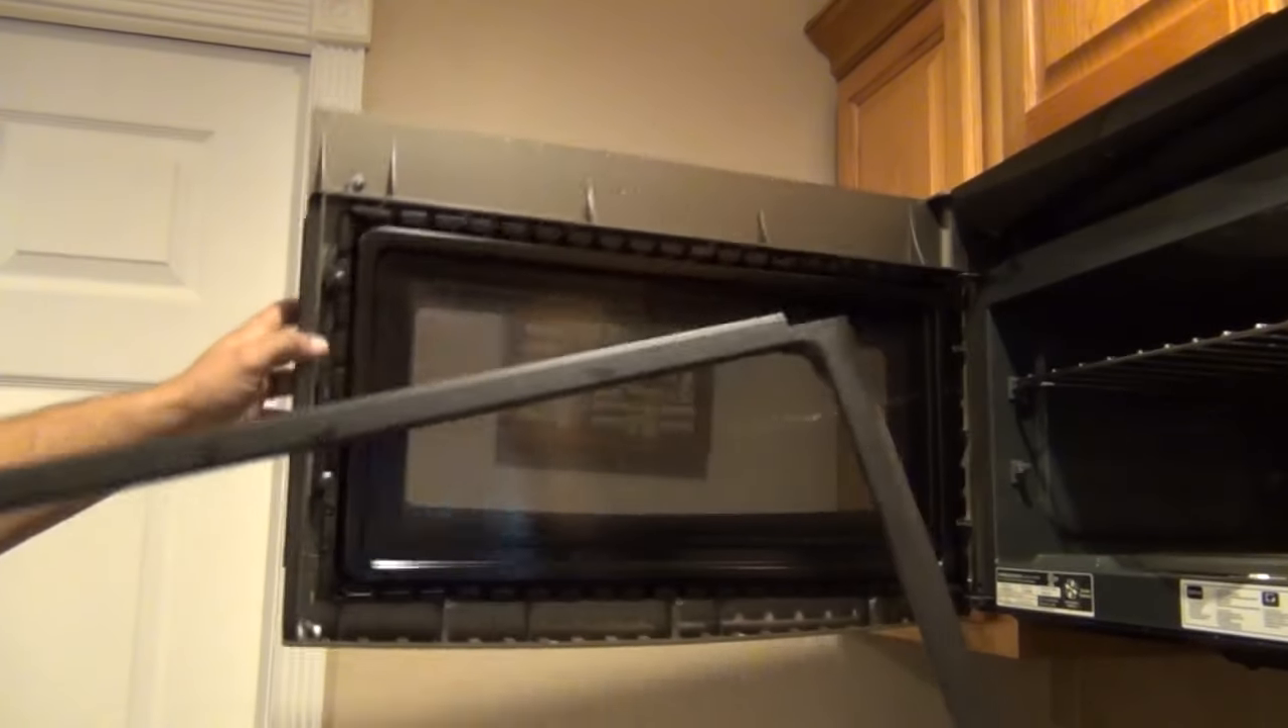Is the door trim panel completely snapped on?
No.